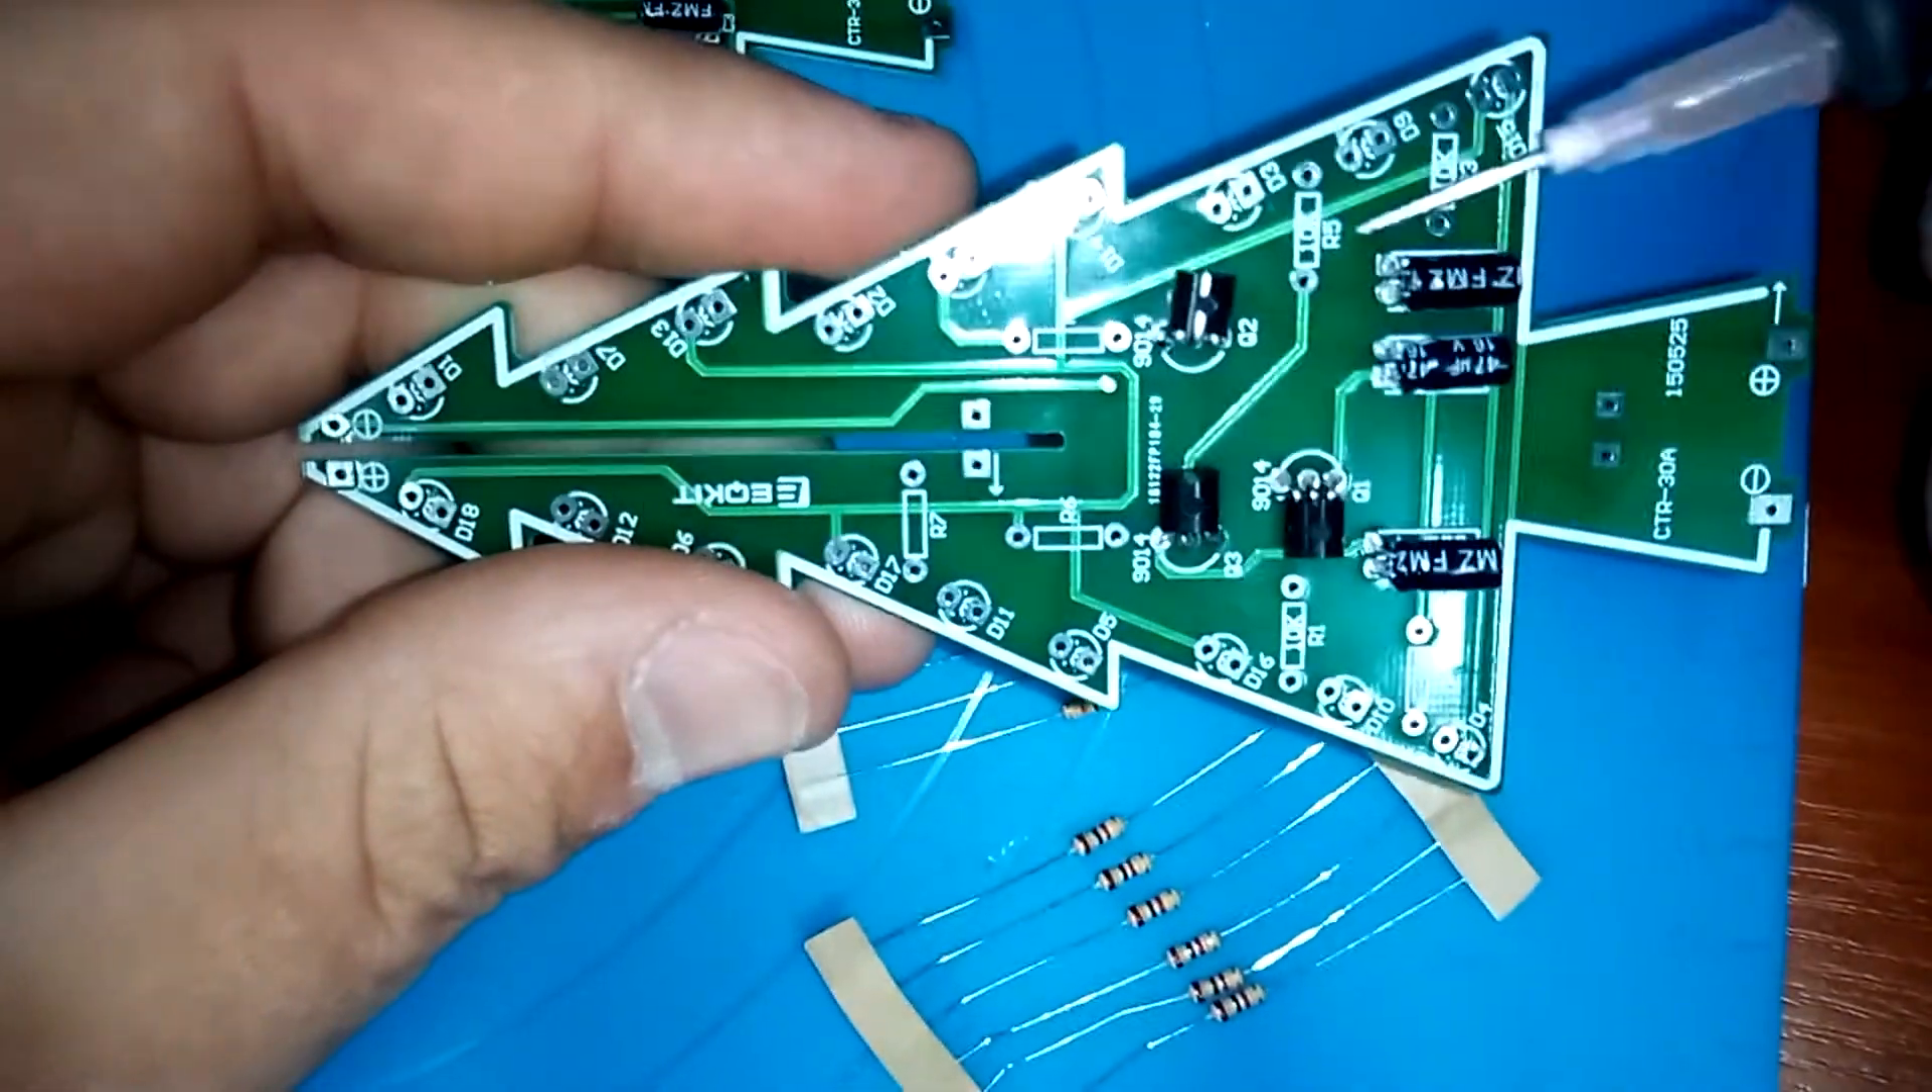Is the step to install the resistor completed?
No.